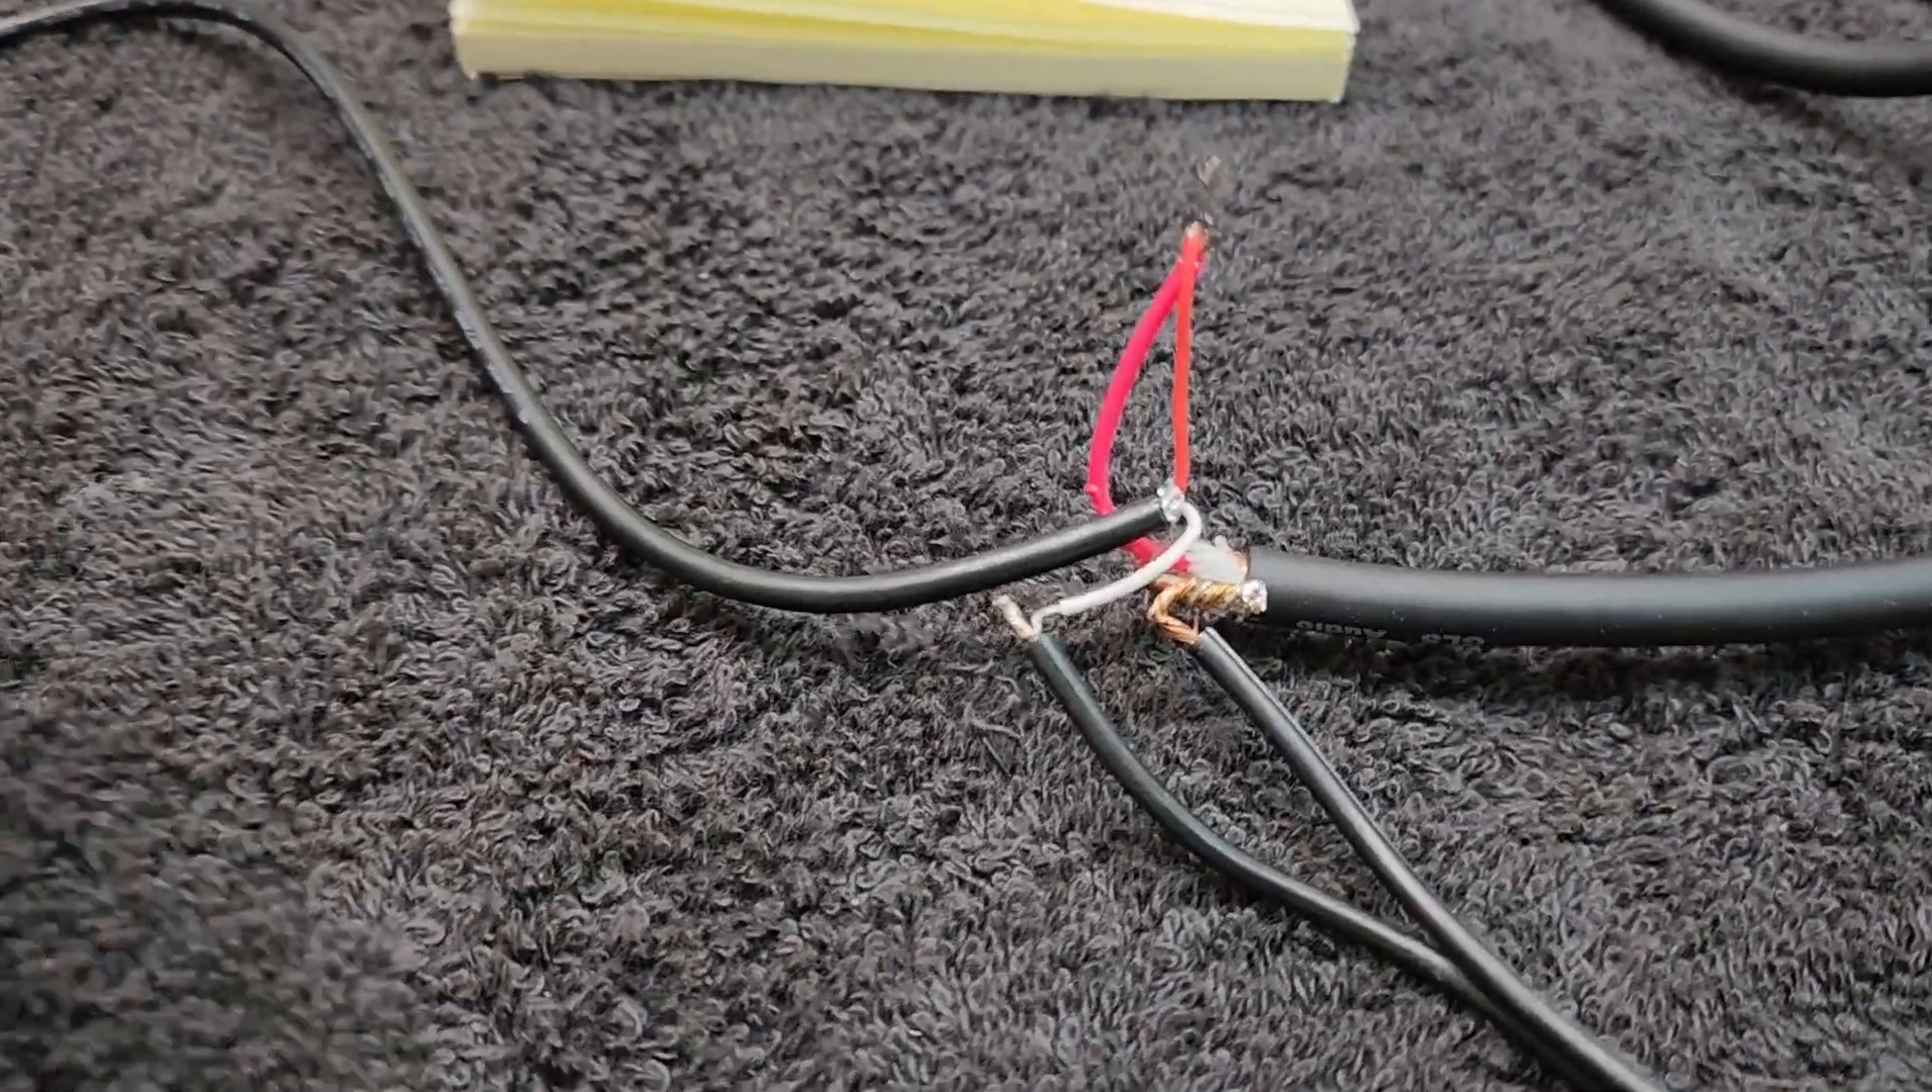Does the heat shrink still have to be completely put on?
Yes.